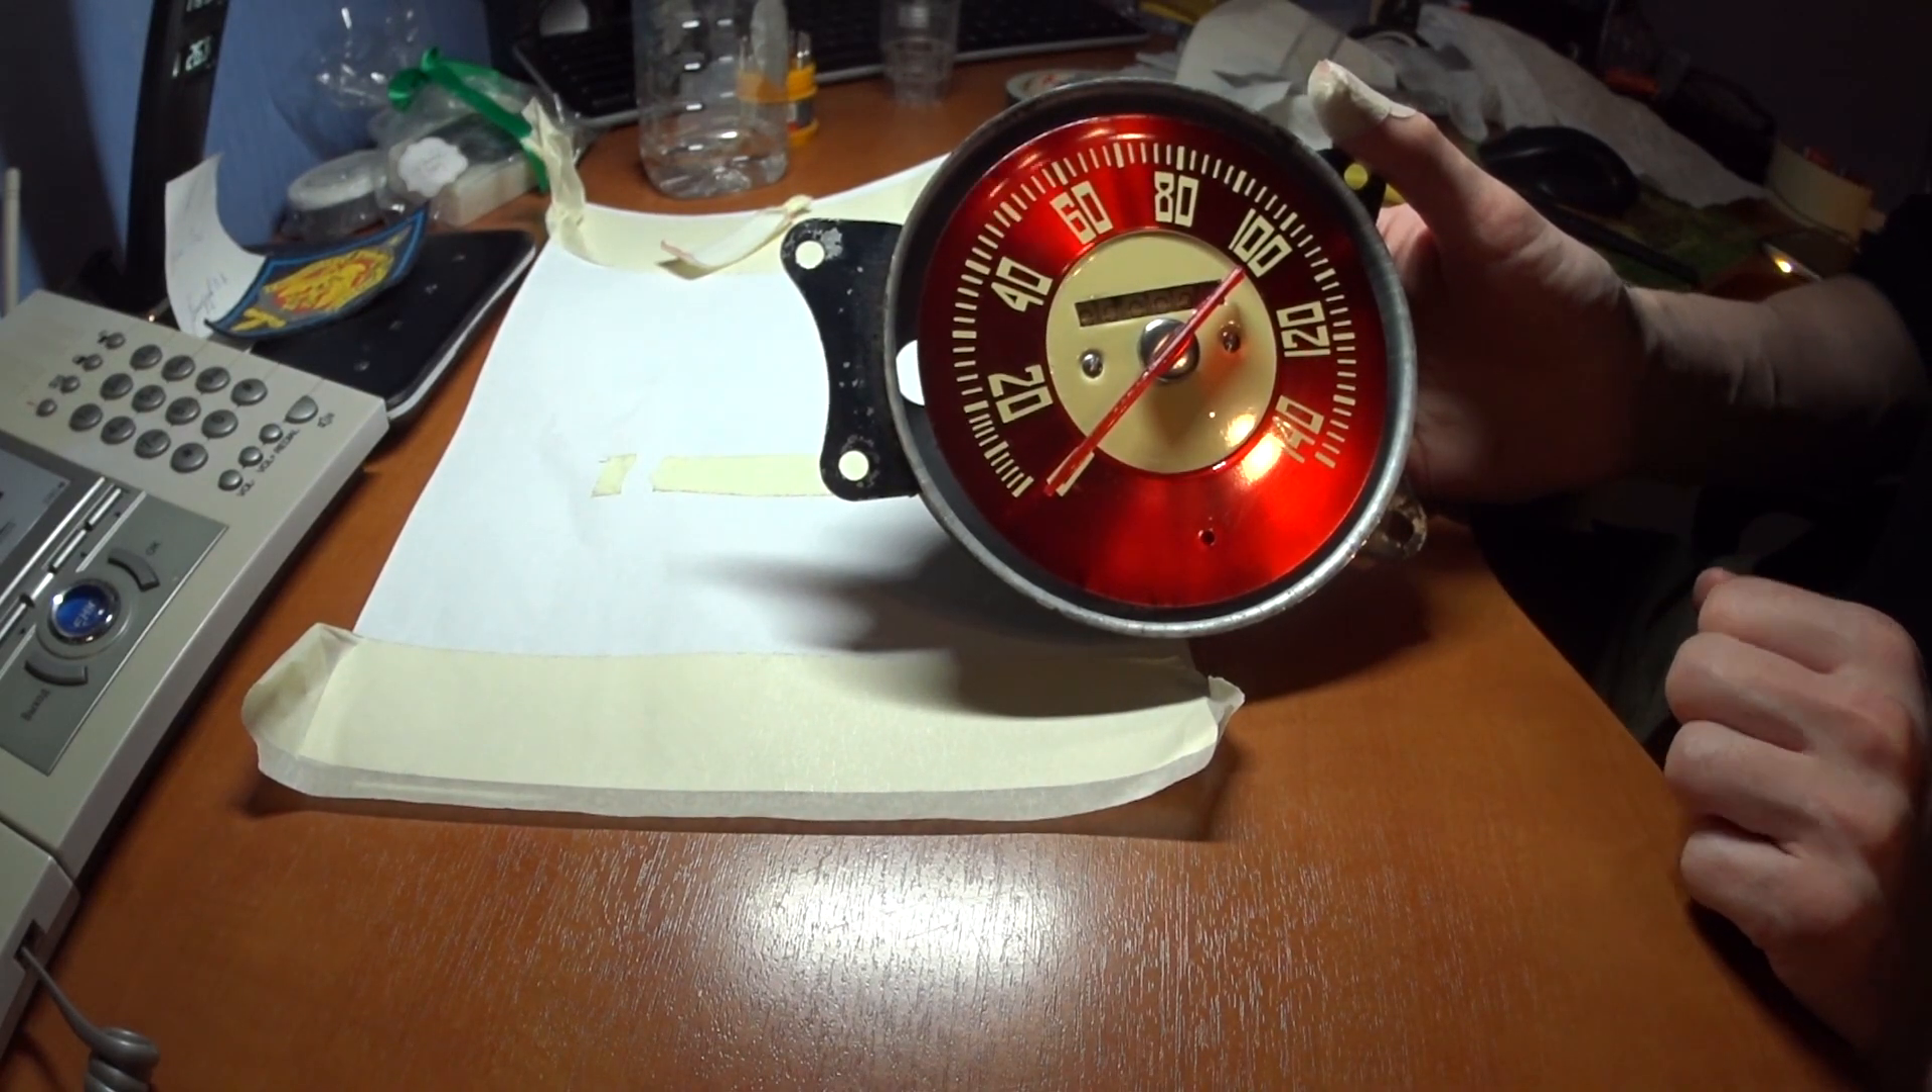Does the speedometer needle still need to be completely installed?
No.